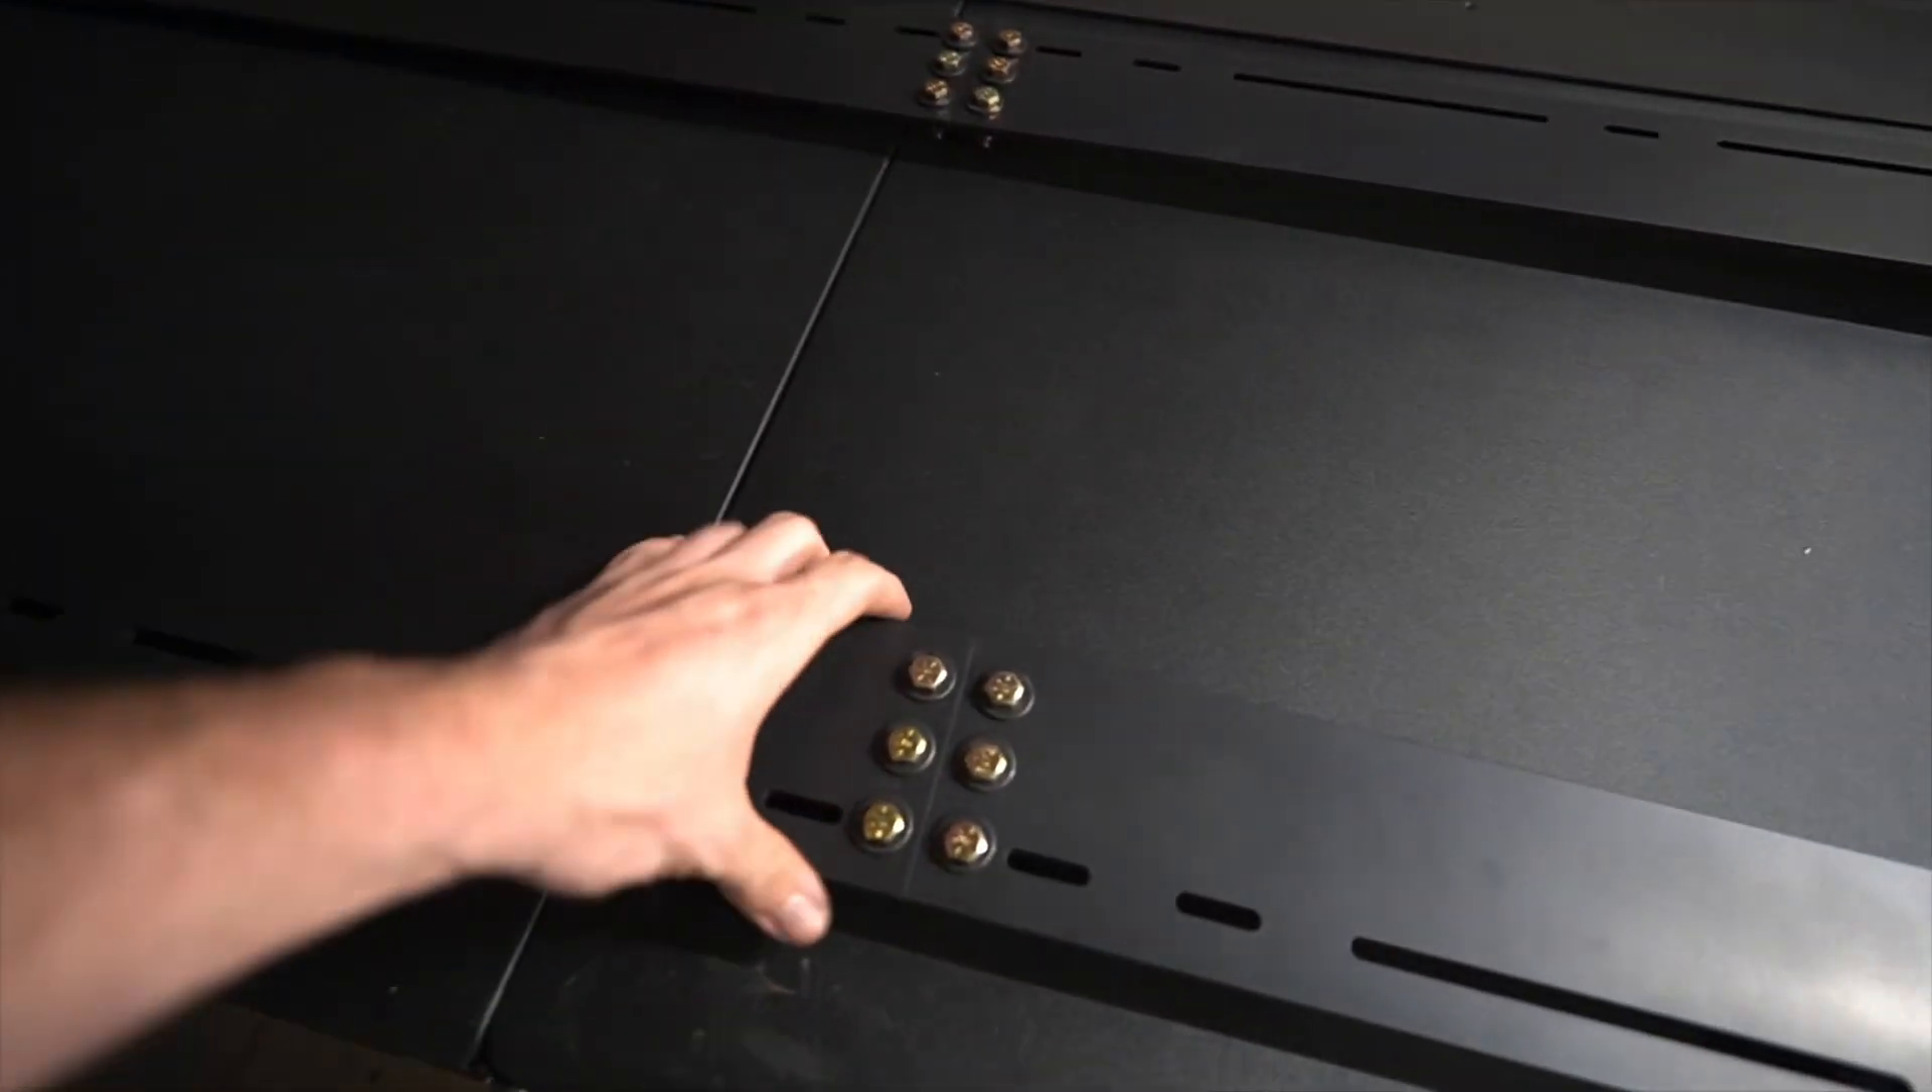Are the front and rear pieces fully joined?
Yes.